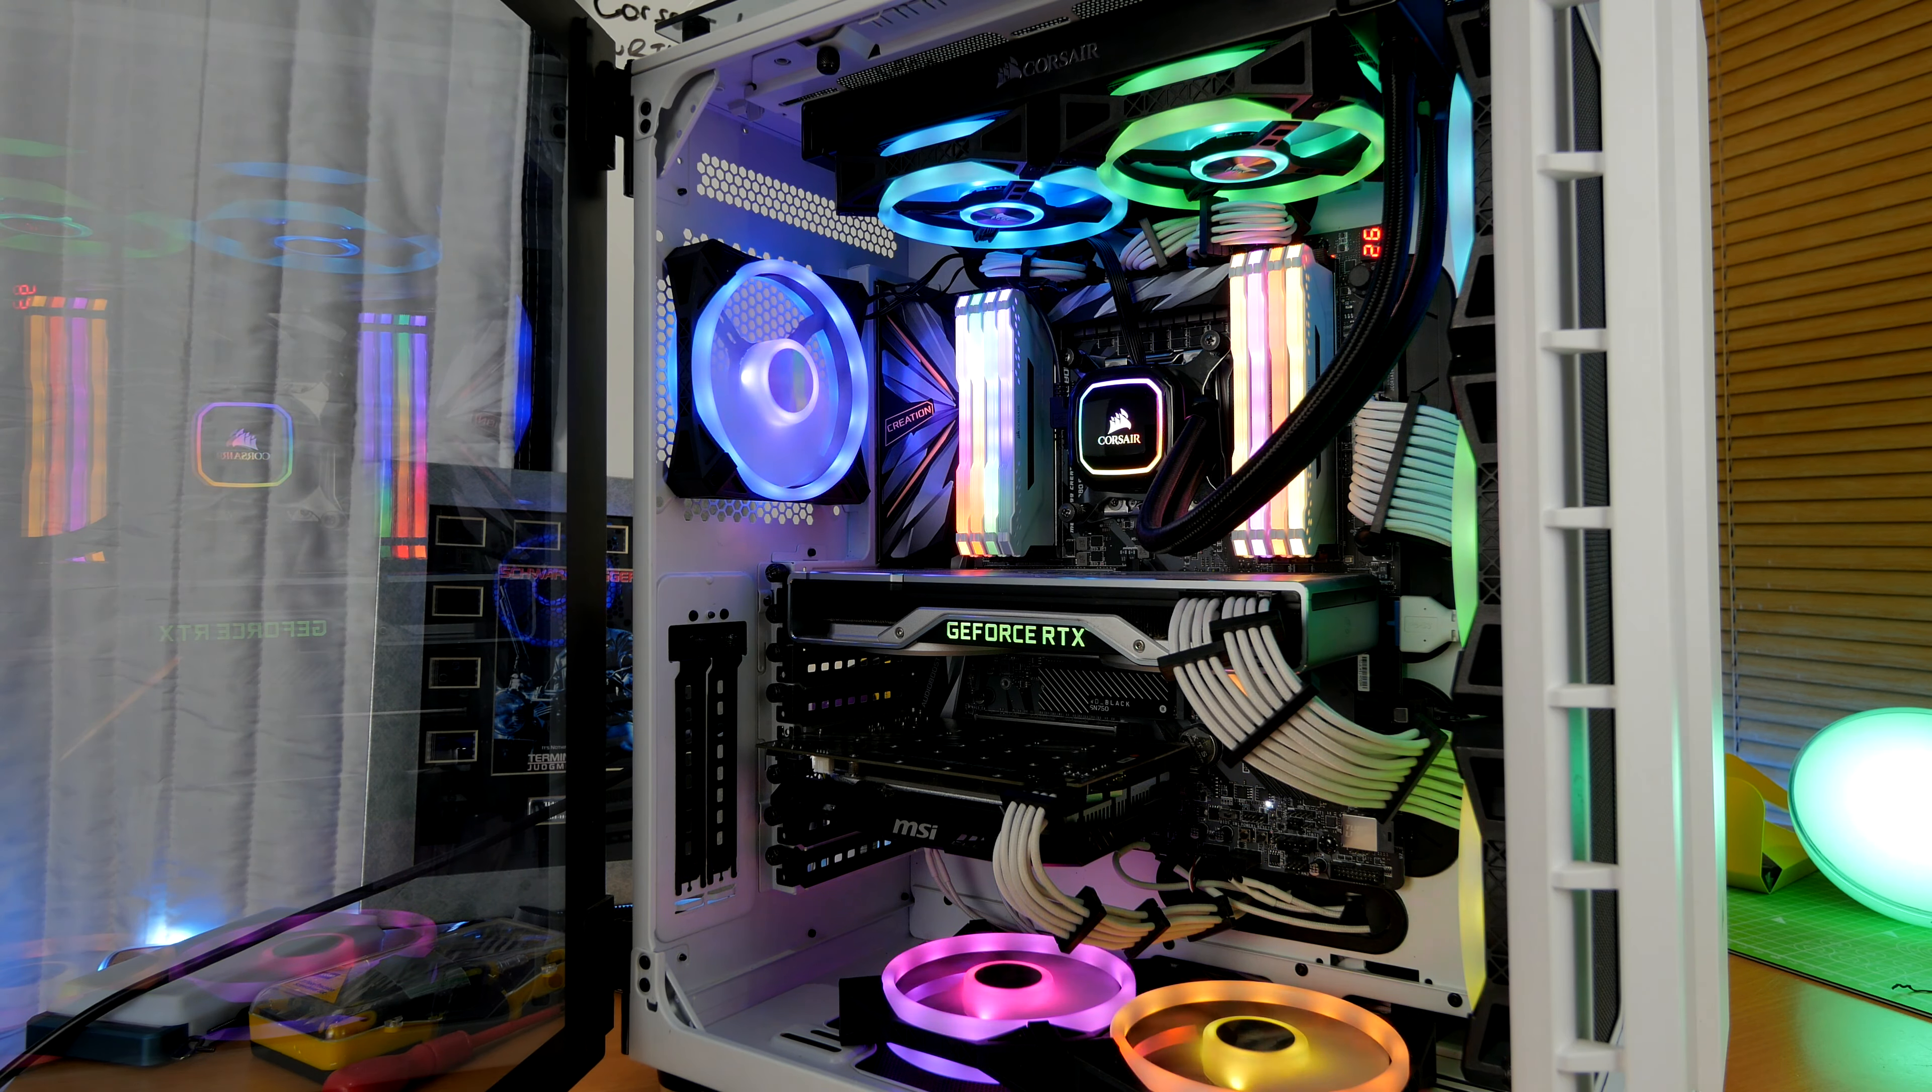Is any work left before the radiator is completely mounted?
No.